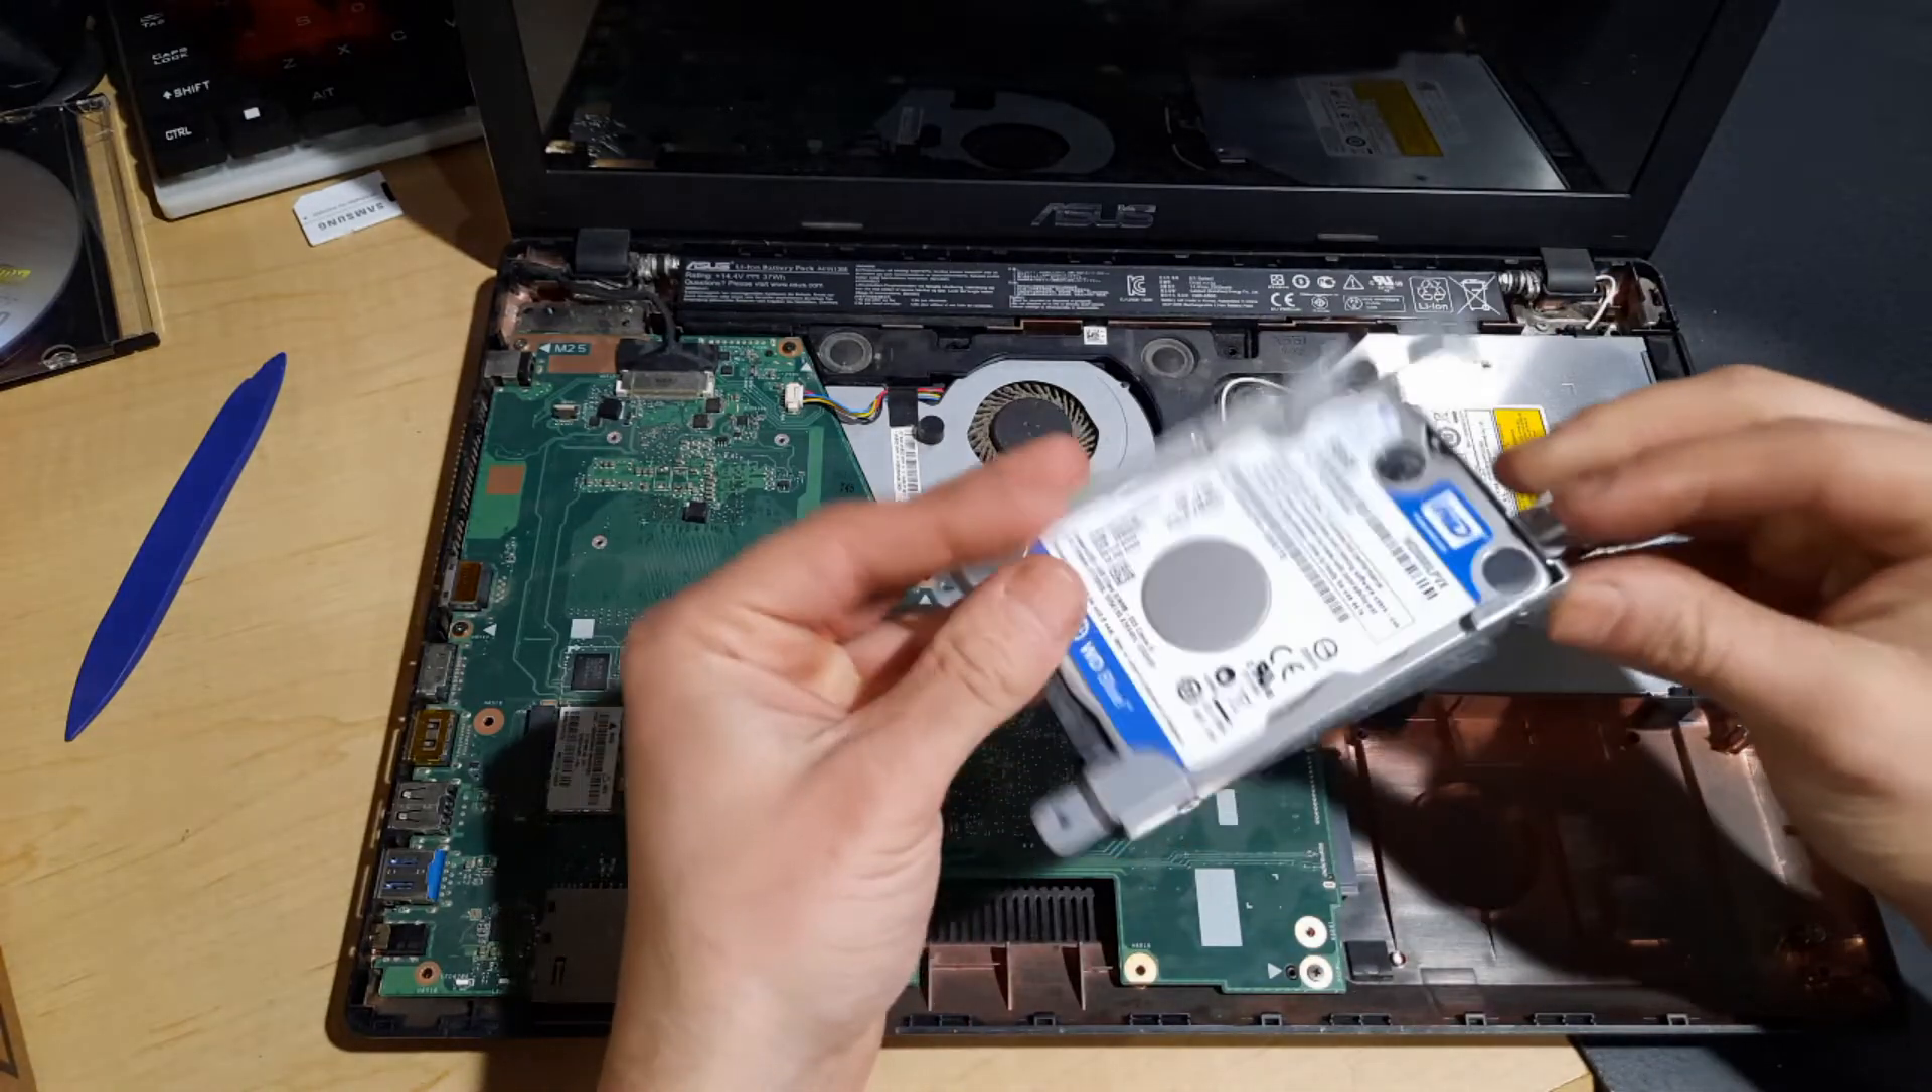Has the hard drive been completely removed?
Yes.